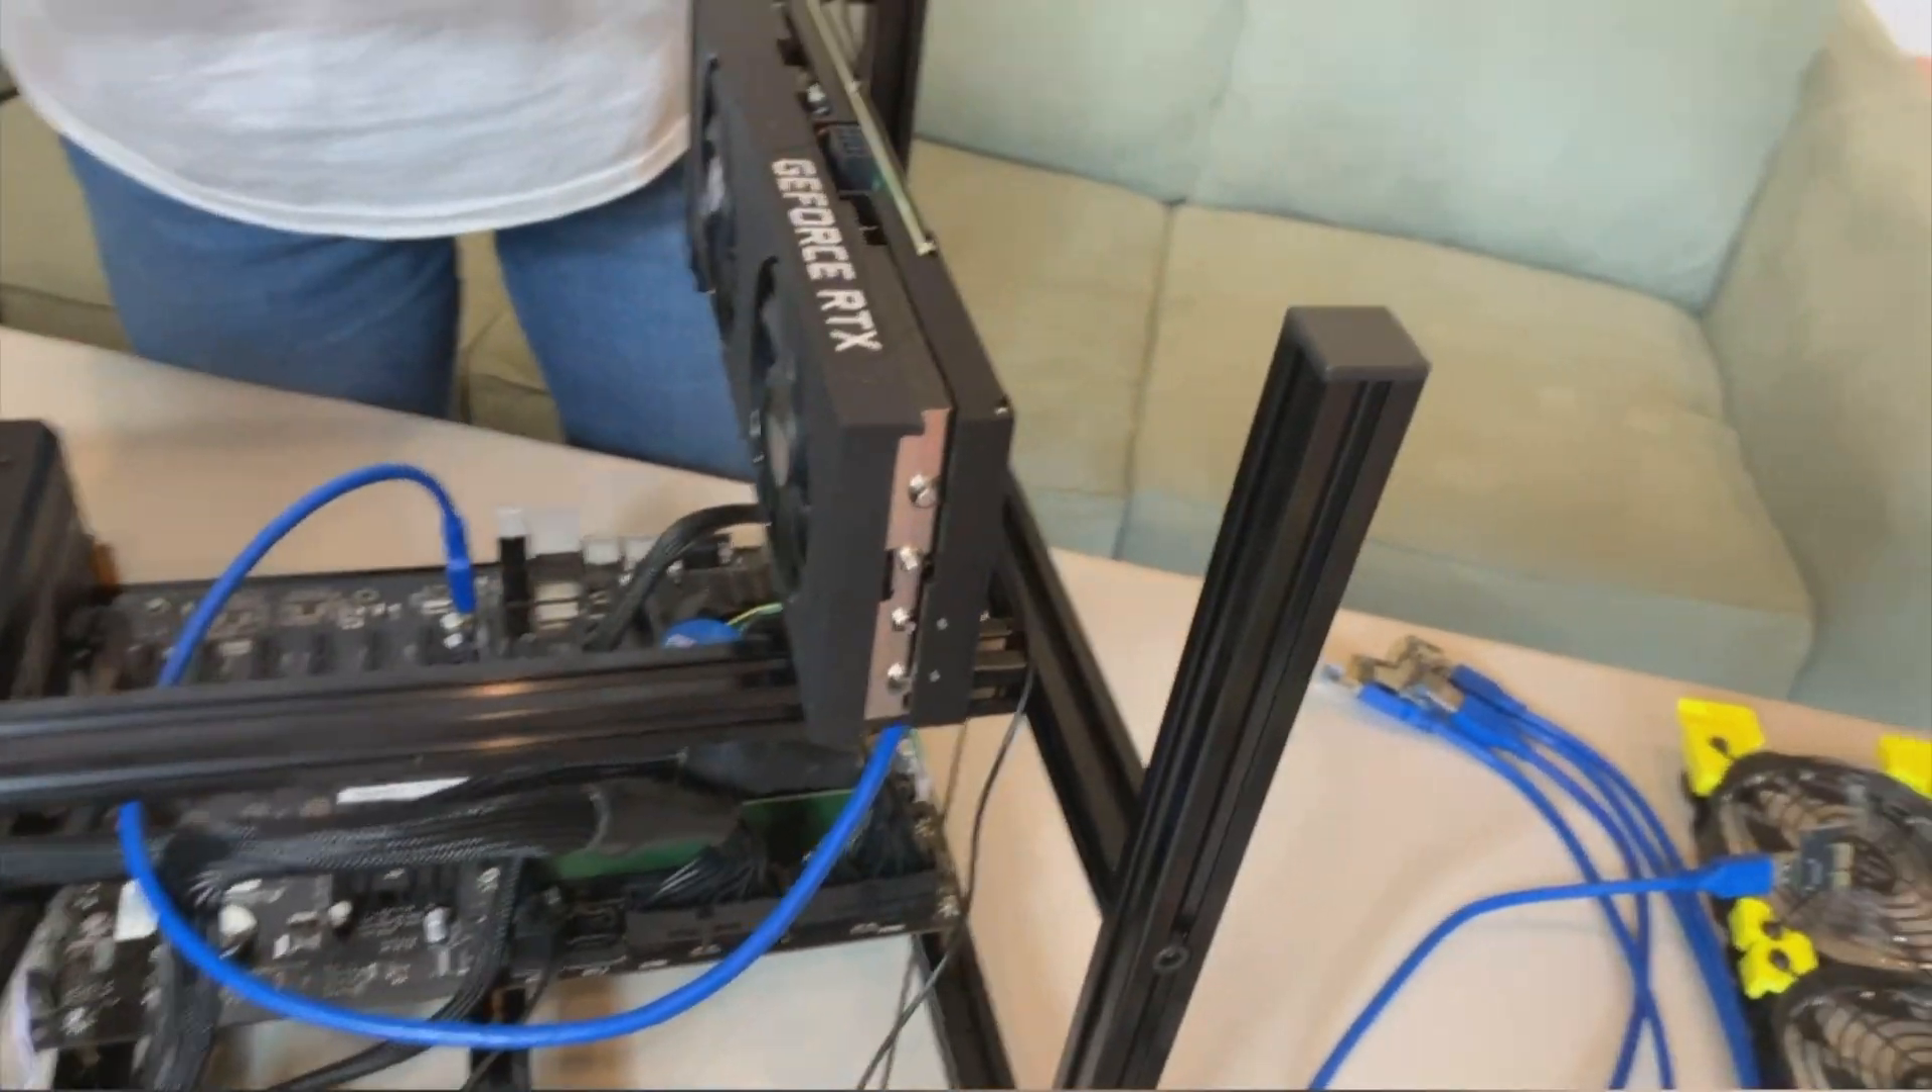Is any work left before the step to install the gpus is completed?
Yes.